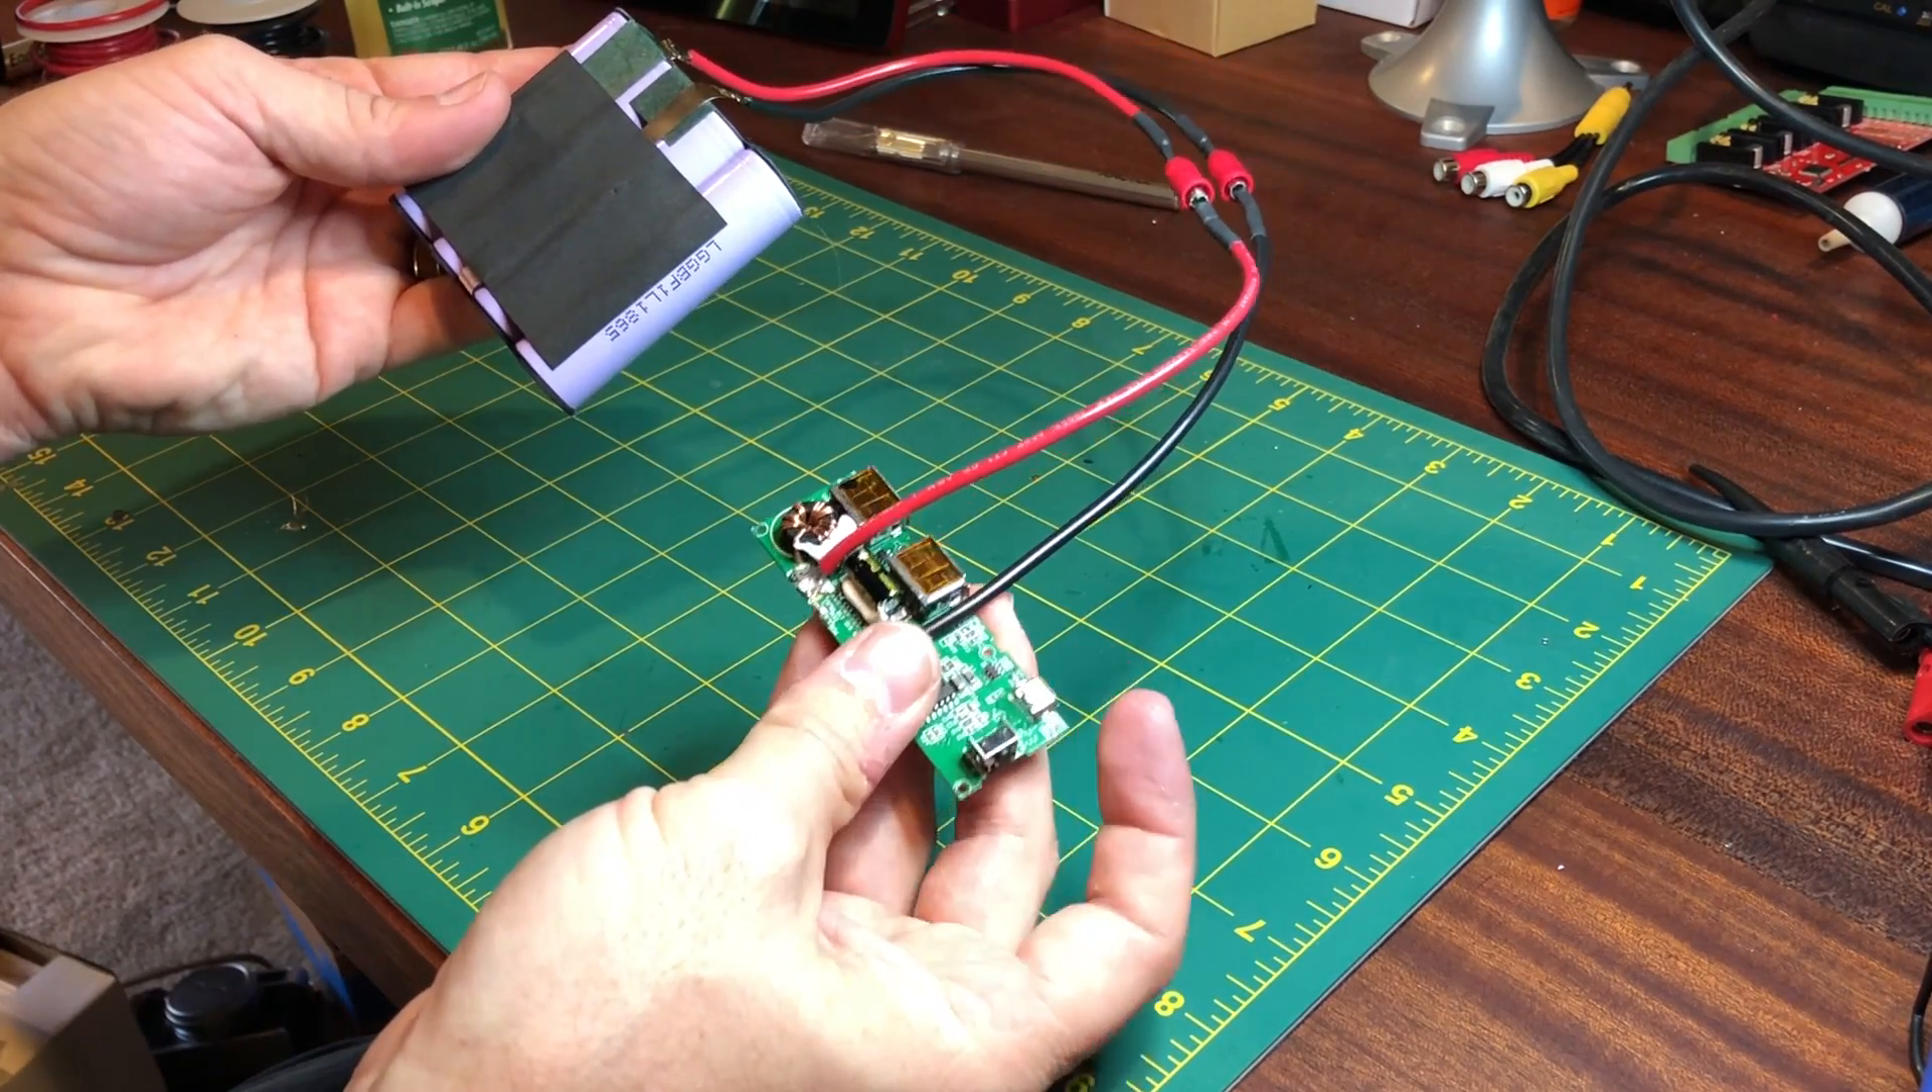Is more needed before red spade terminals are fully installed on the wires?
No.